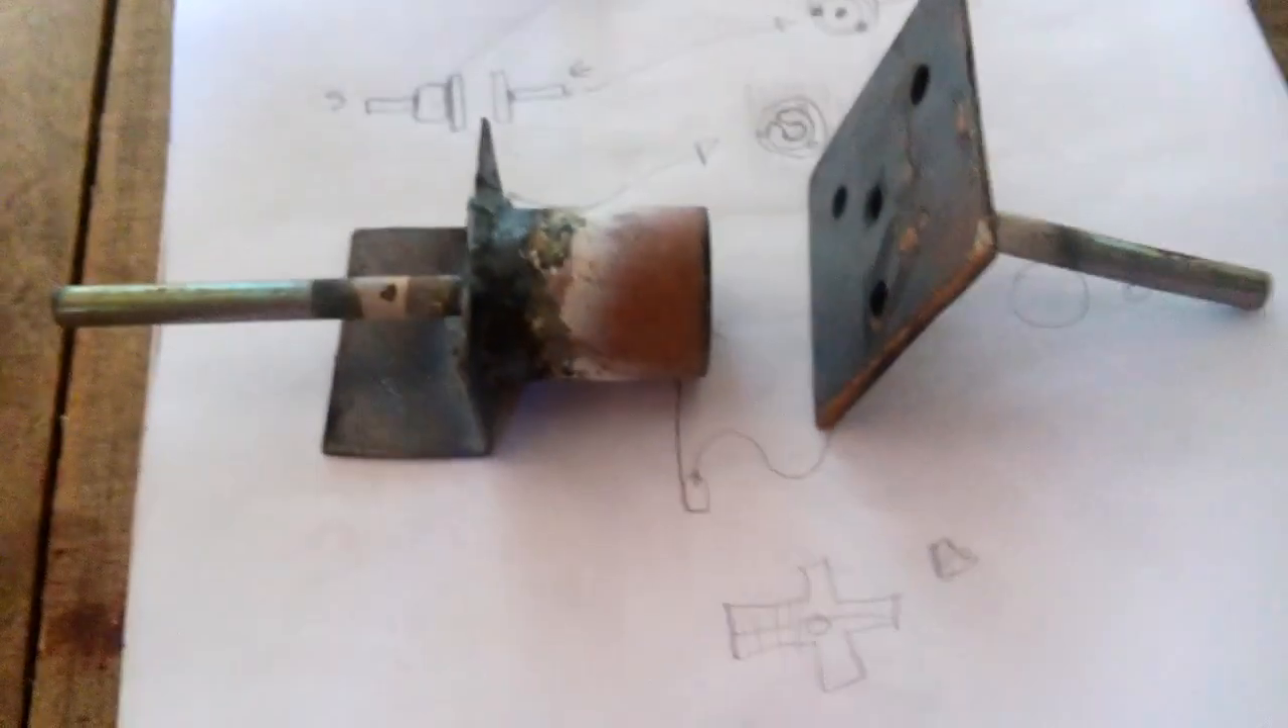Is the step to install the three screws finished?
No.